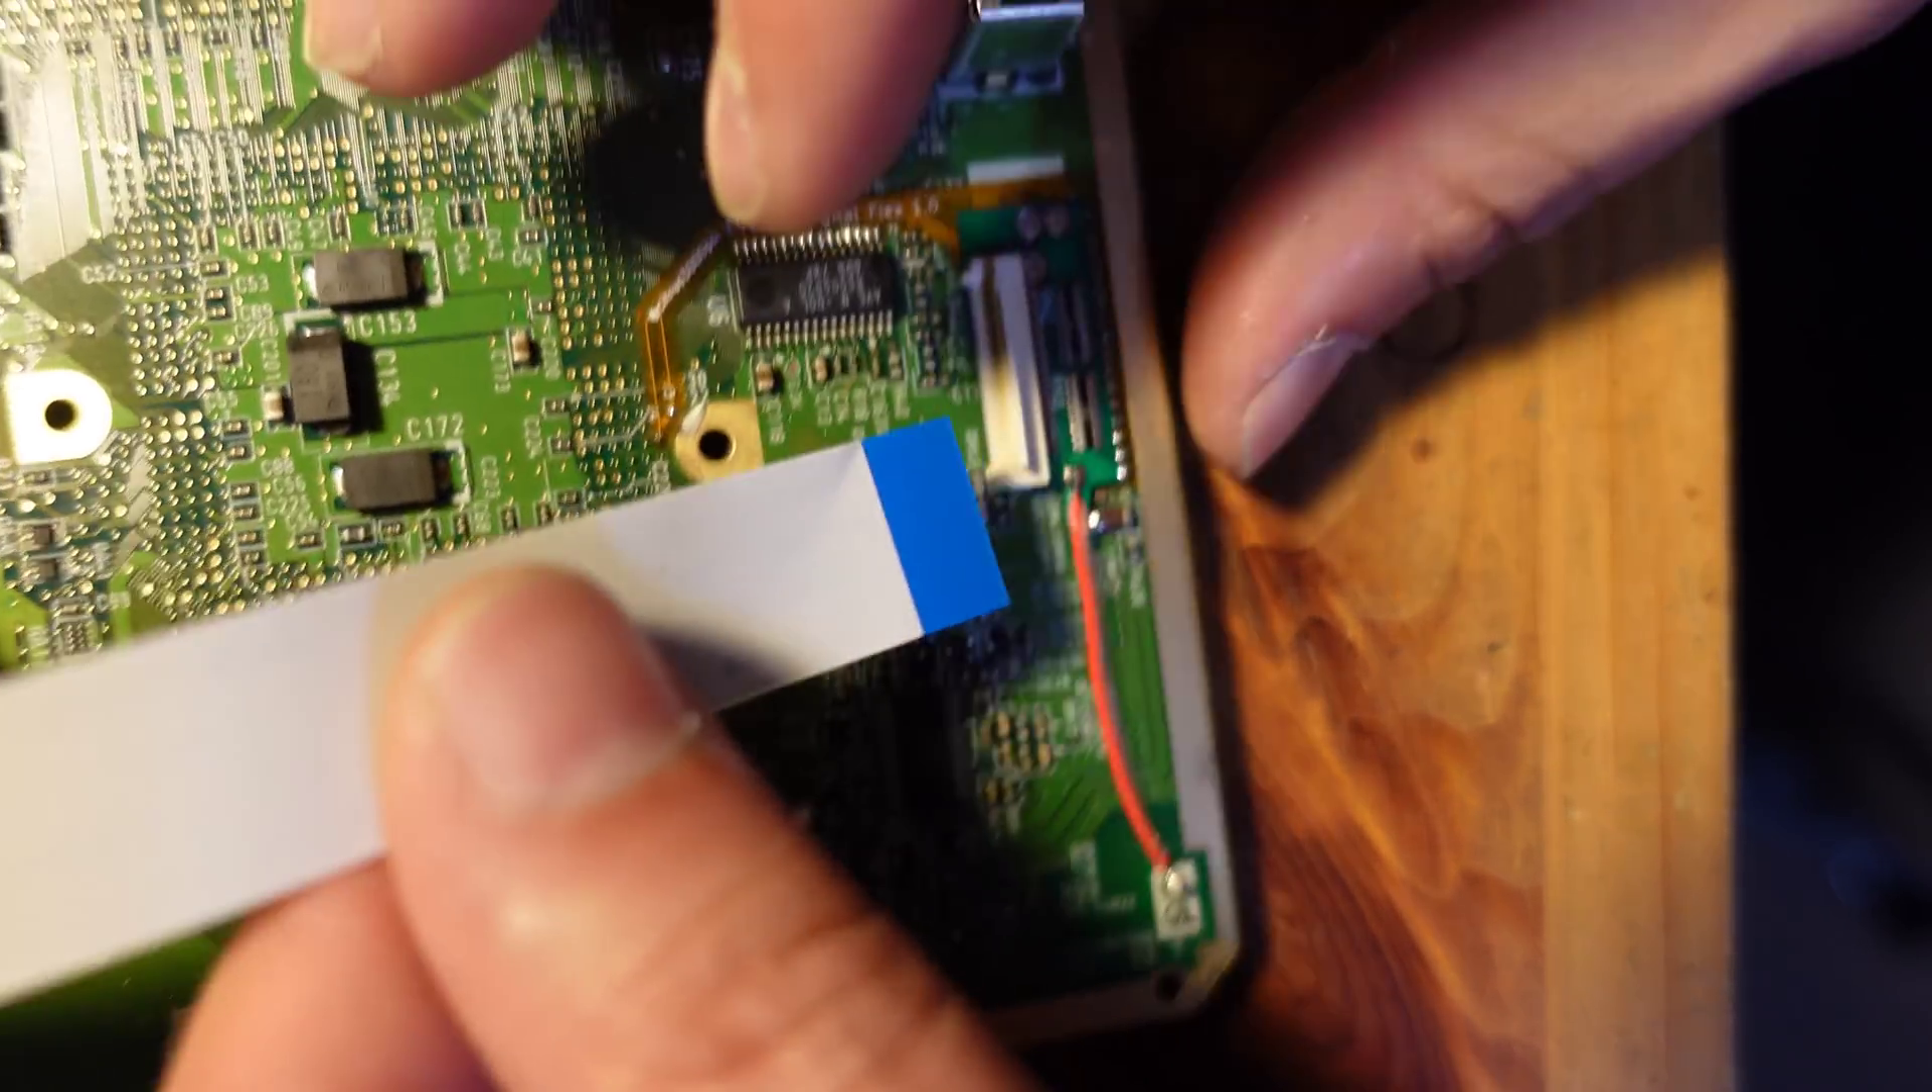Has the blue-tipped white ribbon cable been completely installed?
No.